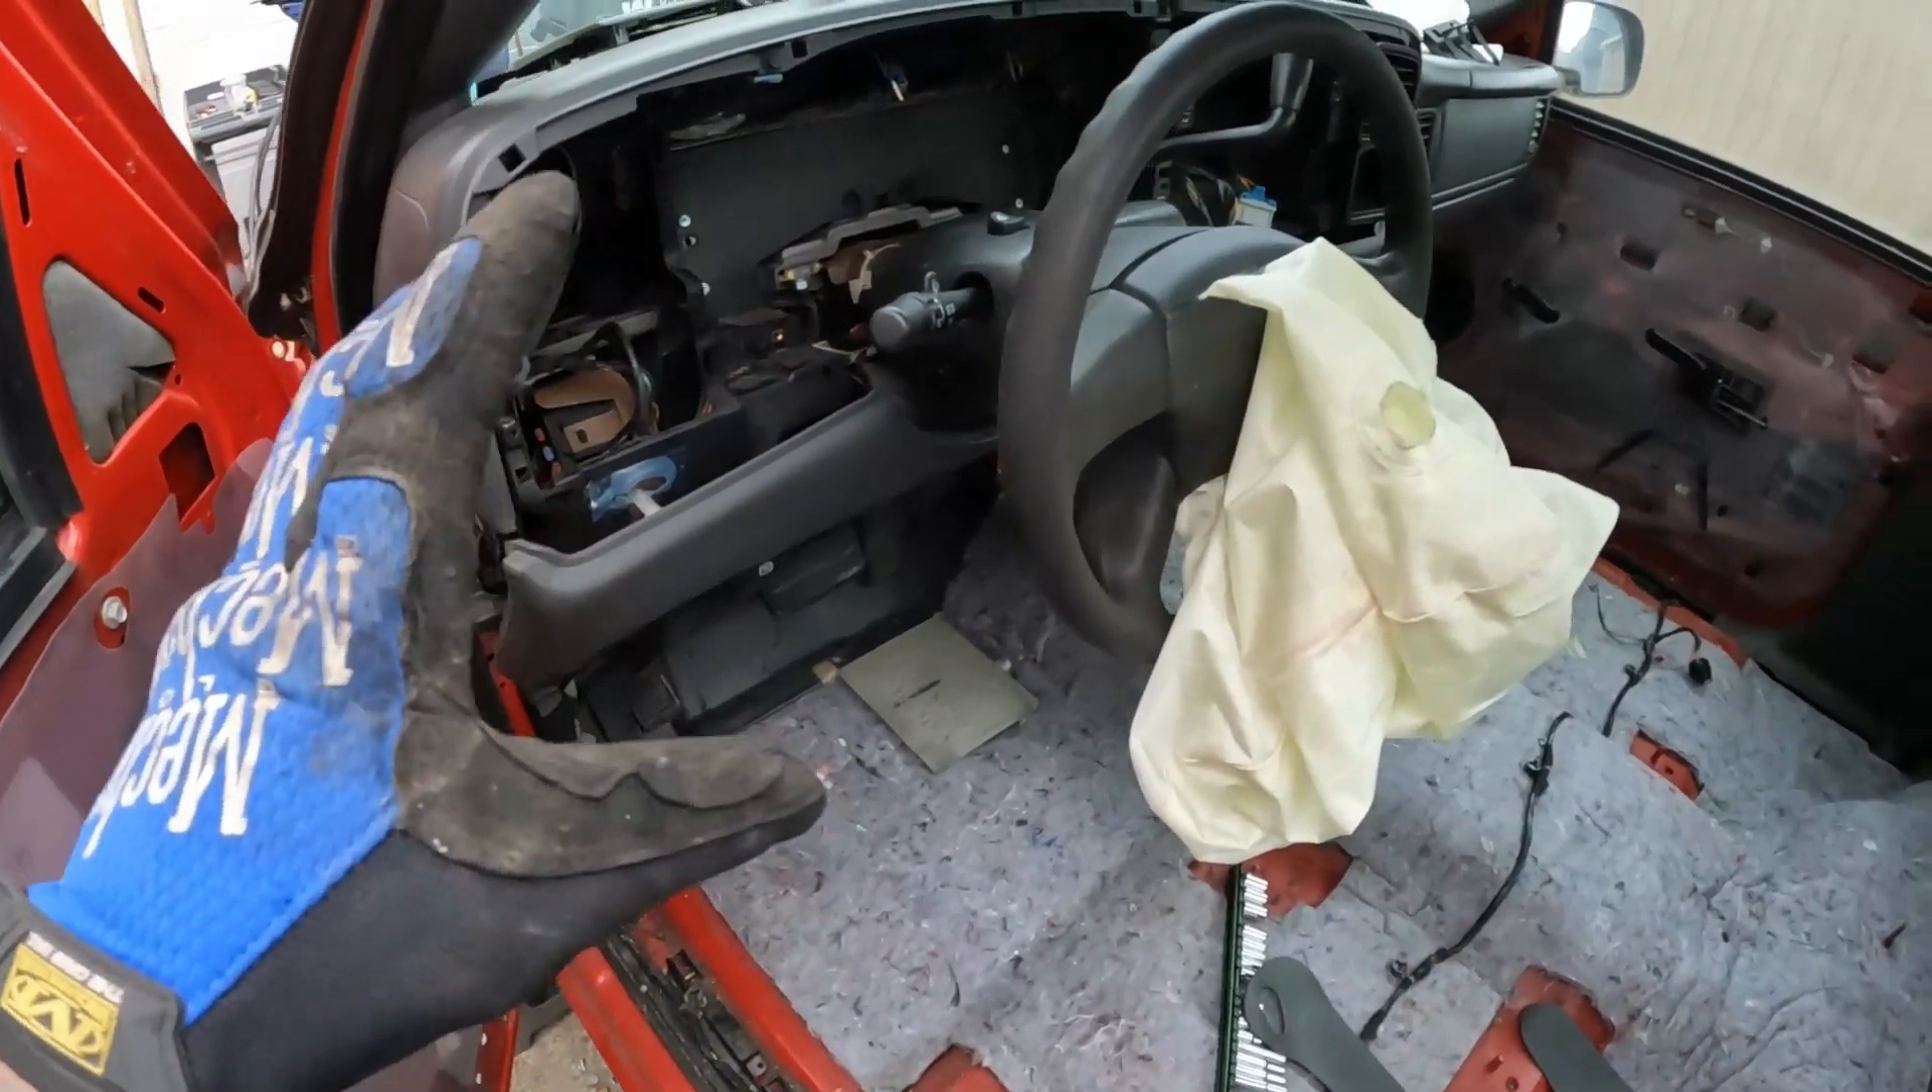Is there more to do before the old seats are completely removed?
No.